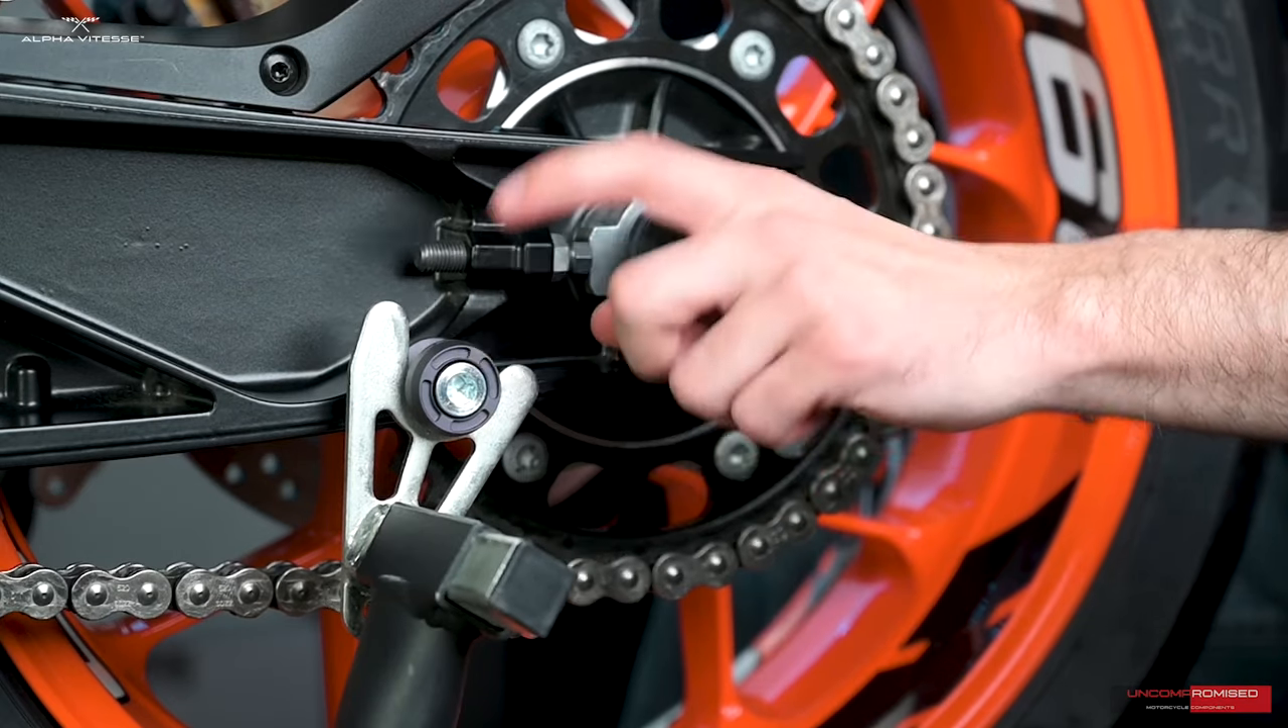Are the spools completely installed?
Yes.